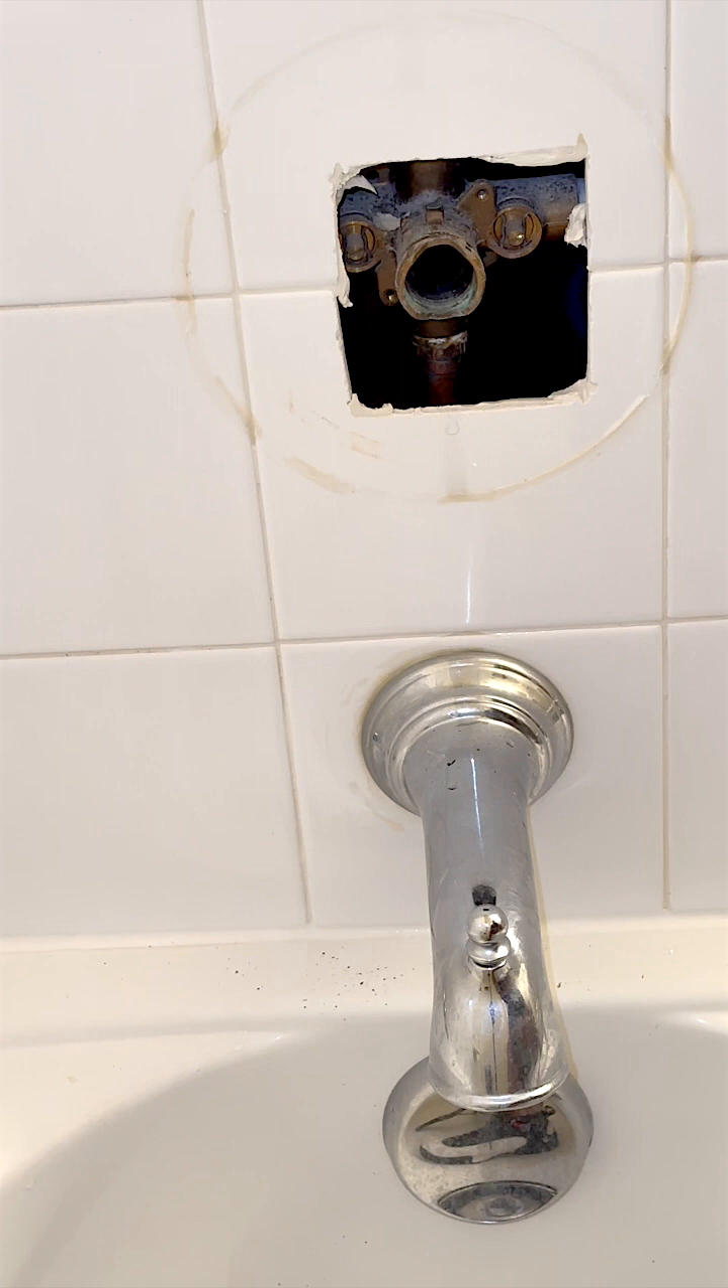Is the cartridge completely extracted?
Yes.